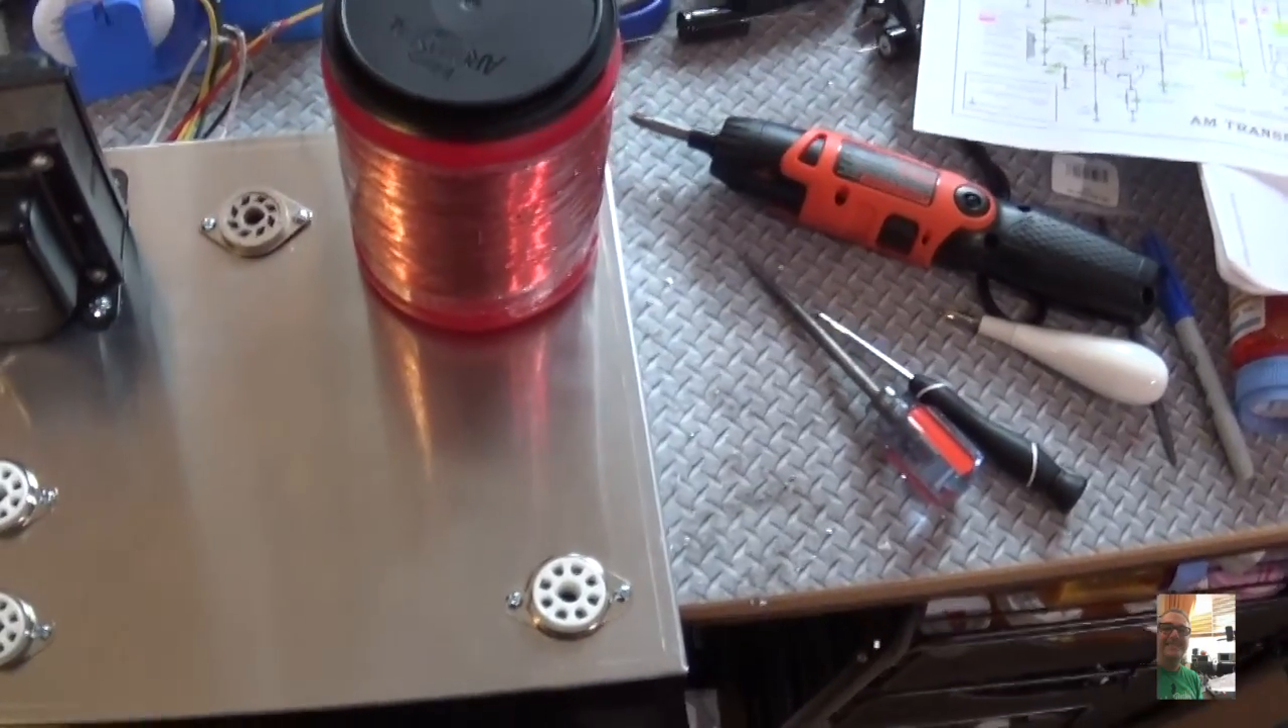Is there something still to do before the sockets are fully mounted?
No.